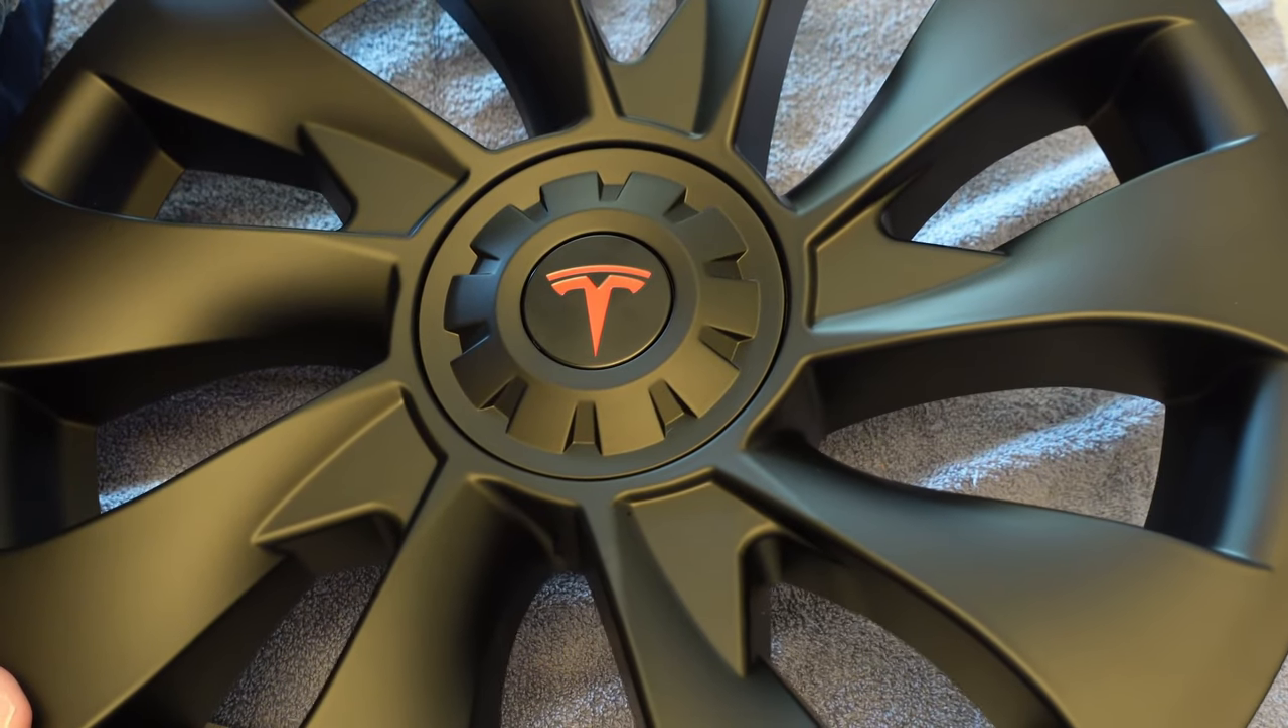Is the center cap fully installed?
Yes.